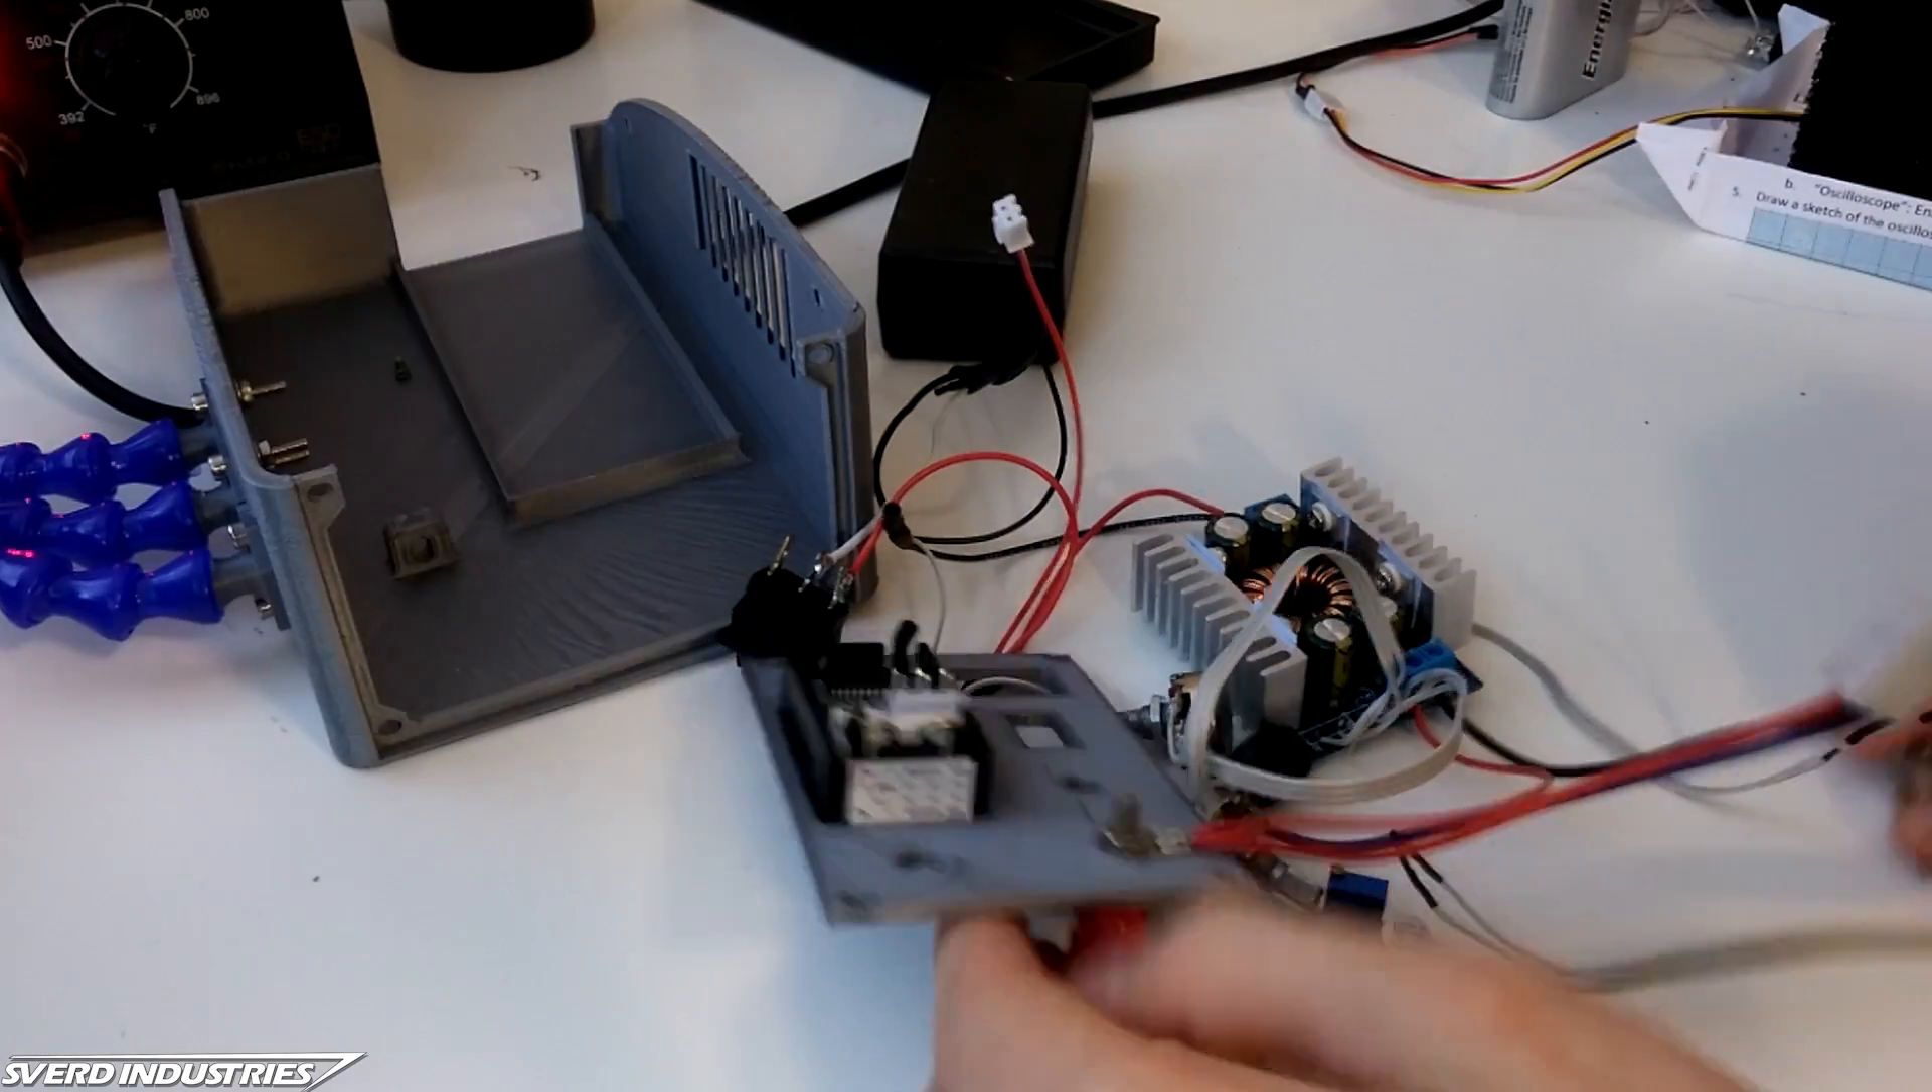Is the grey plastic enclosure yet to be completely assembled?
Yes.